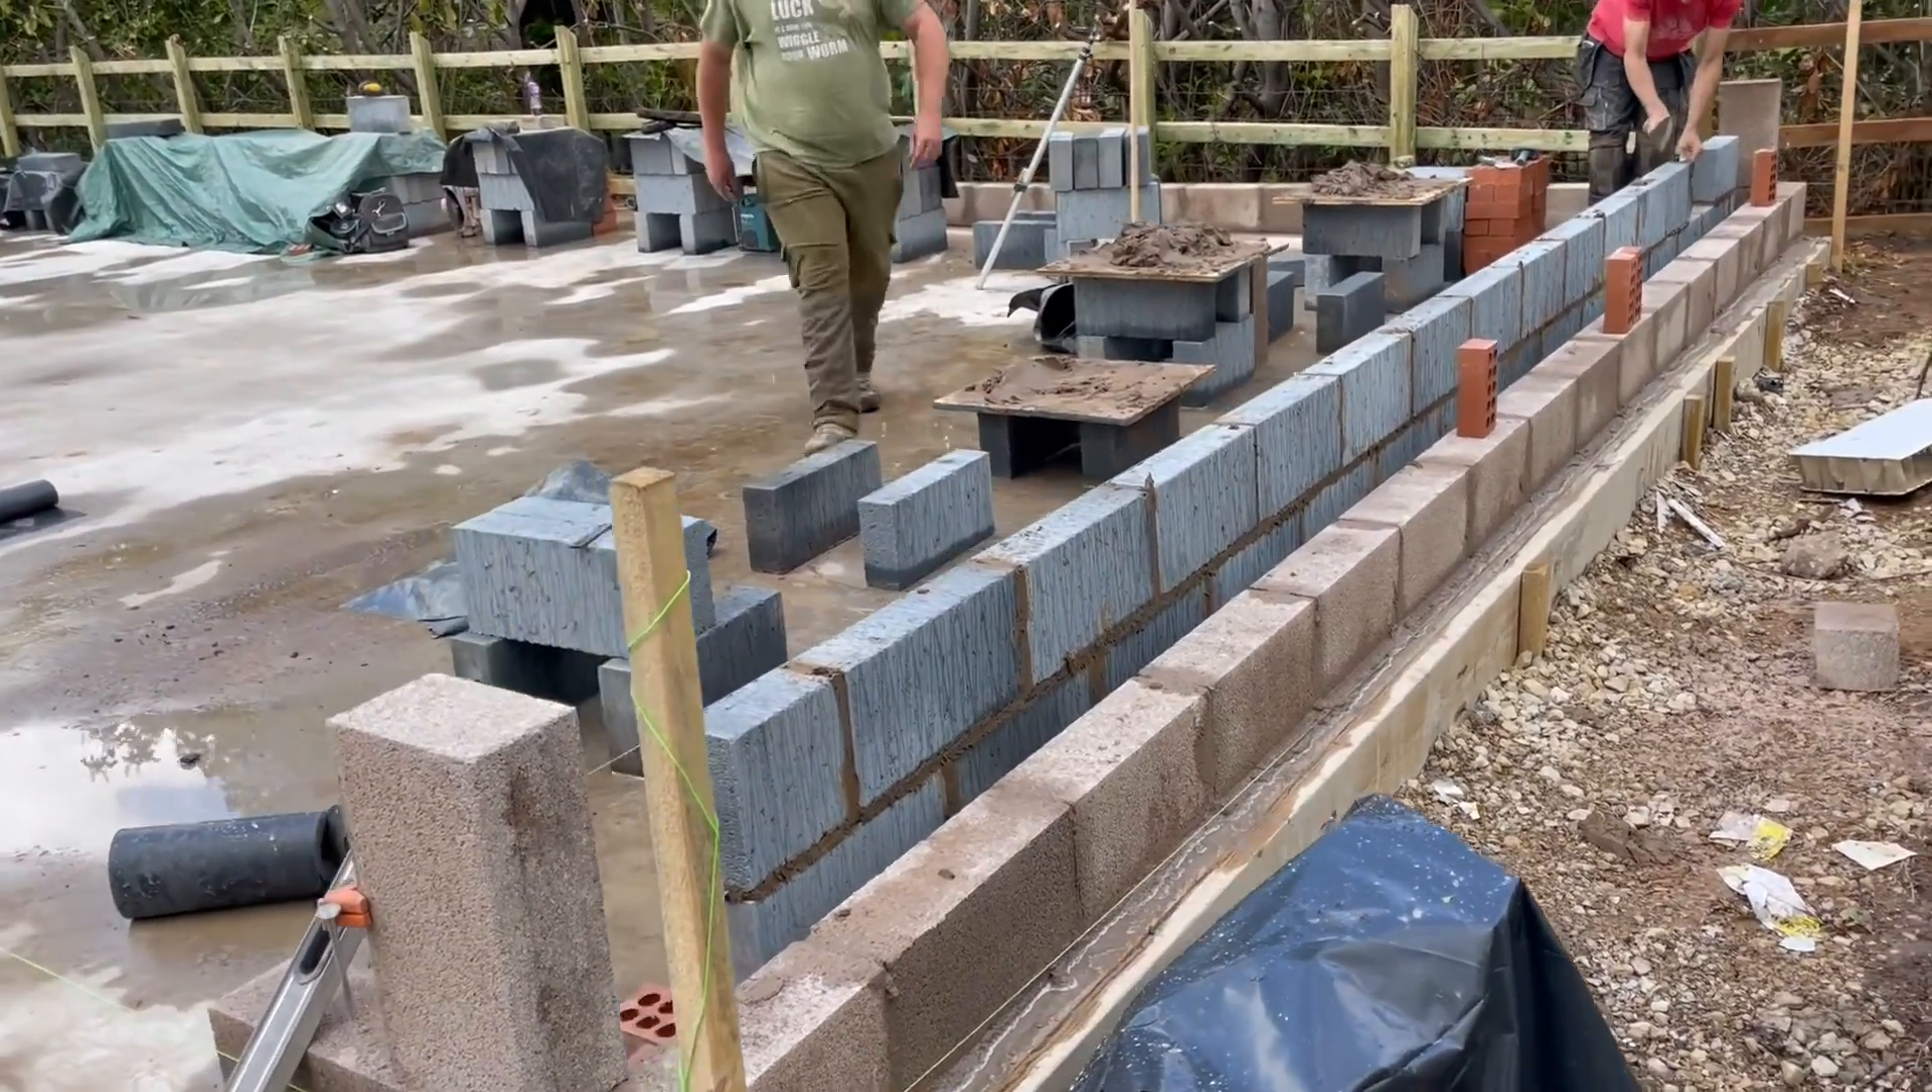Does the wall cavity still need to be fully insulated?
Yes.